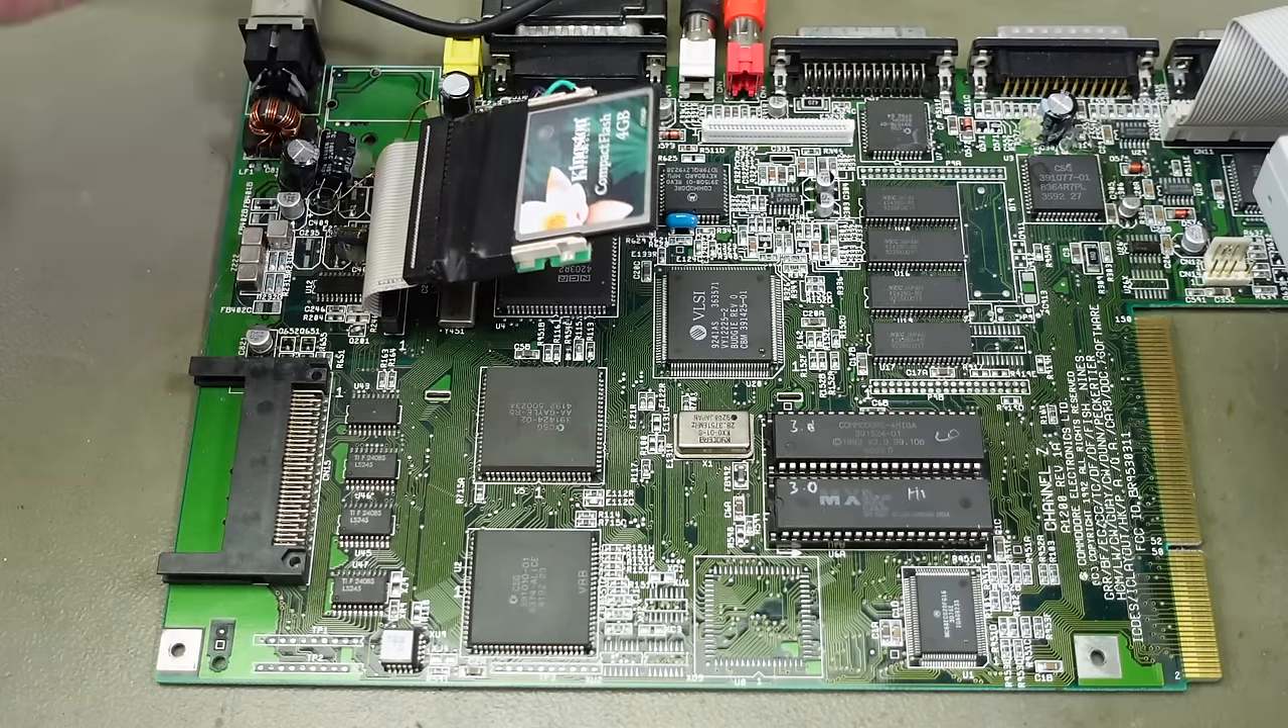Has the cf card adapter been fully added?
Yes.